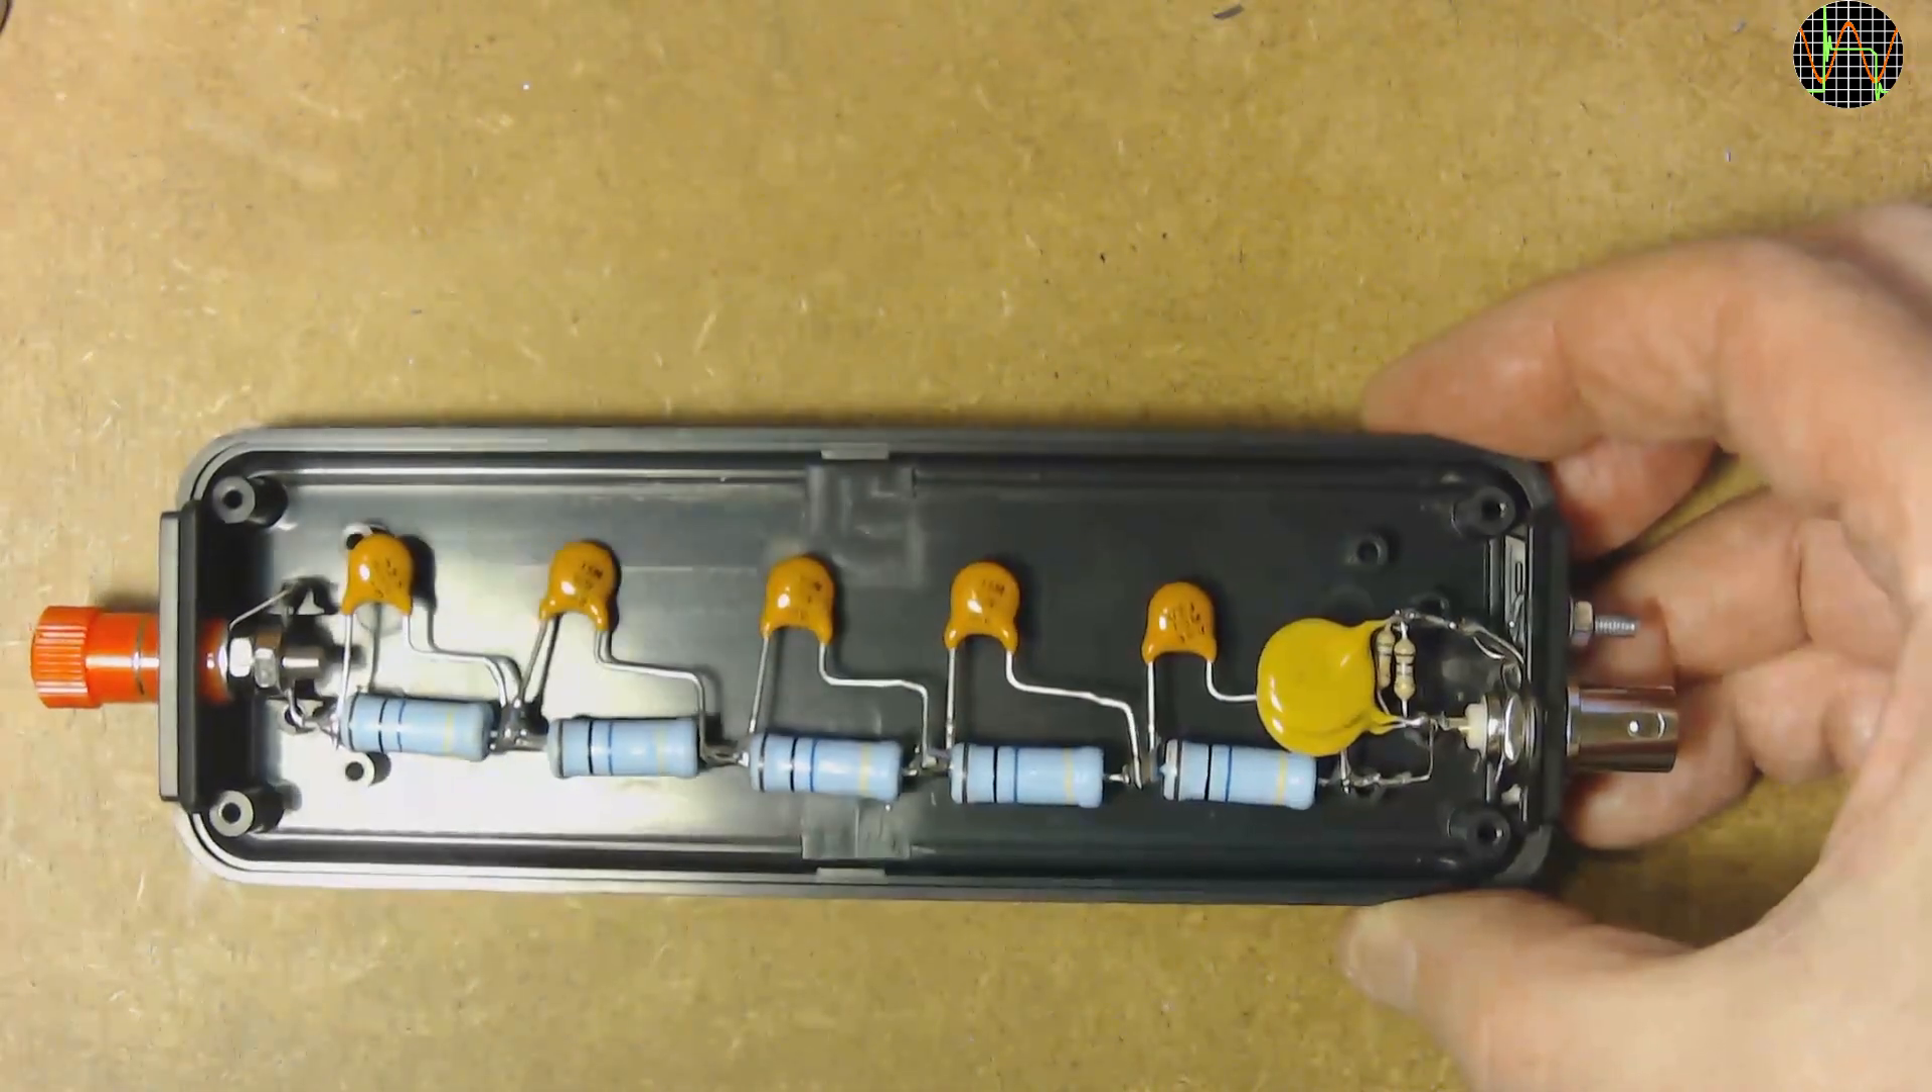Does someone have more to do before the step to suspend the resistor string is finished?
No.